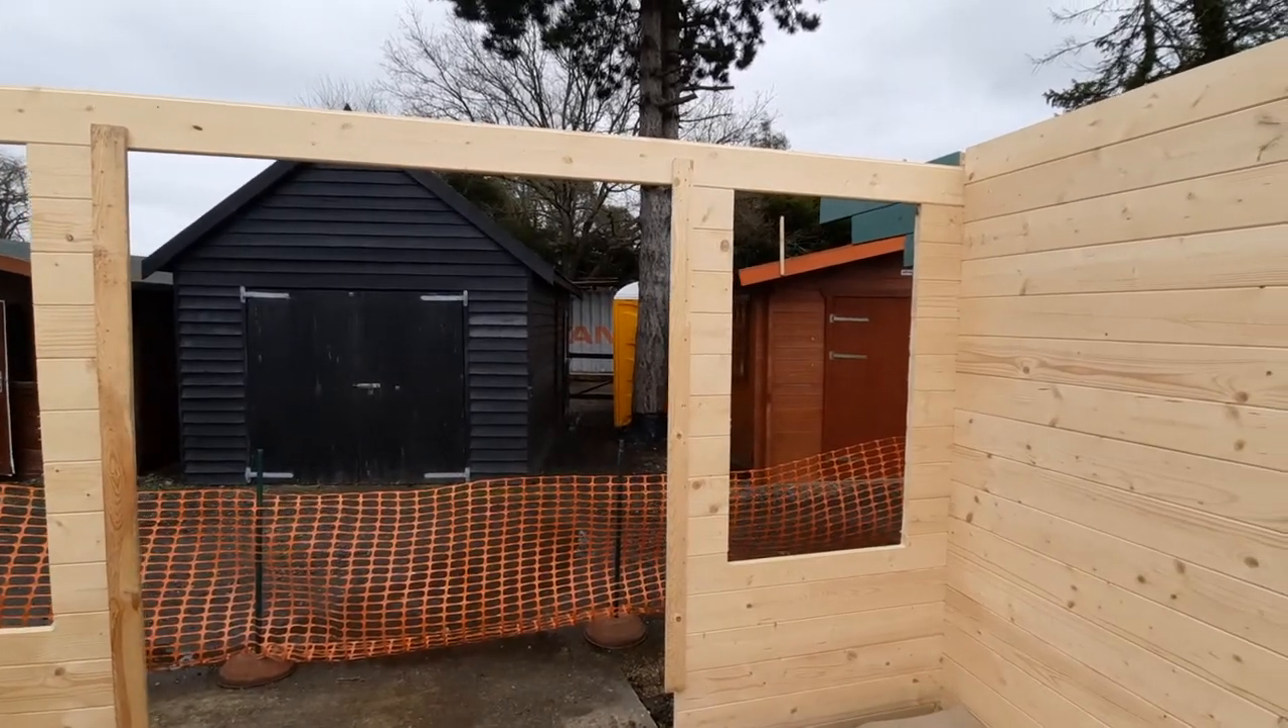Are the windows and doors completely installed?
No.